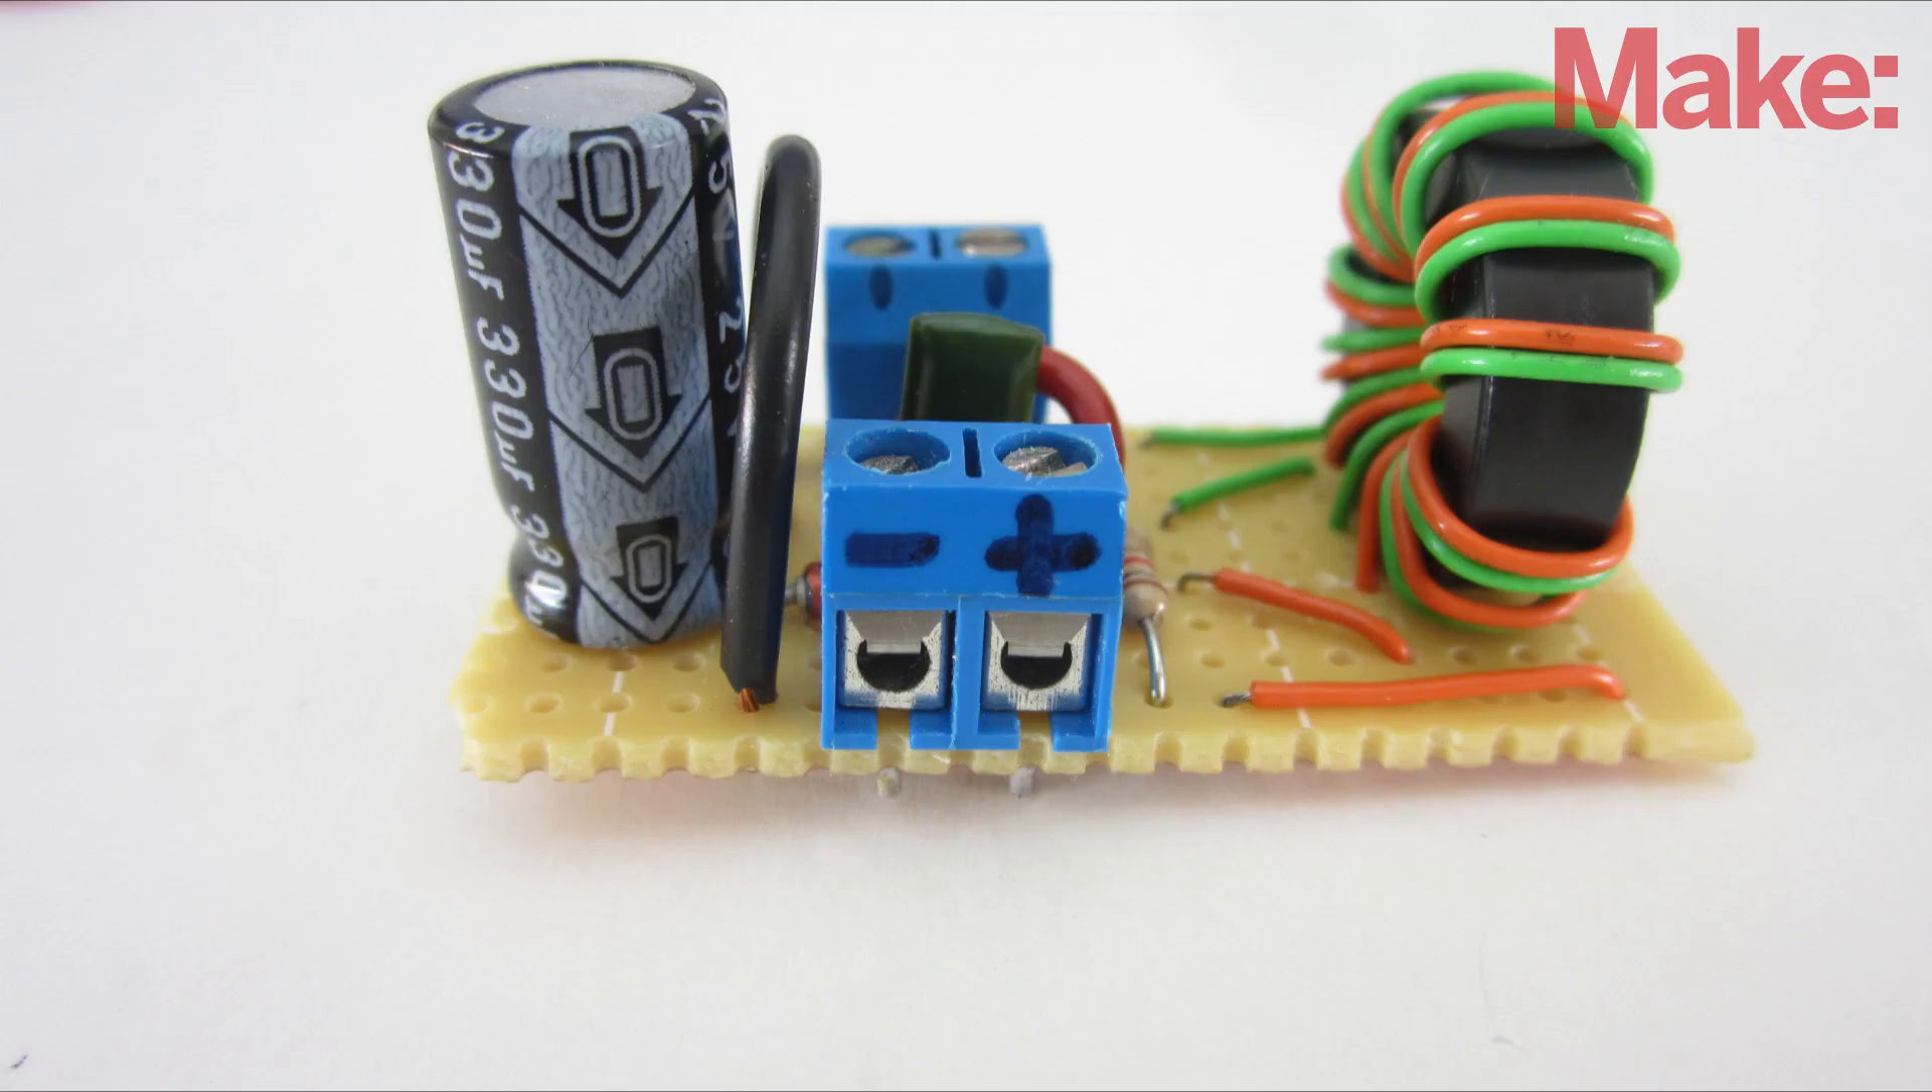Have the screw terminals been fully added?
Yes.